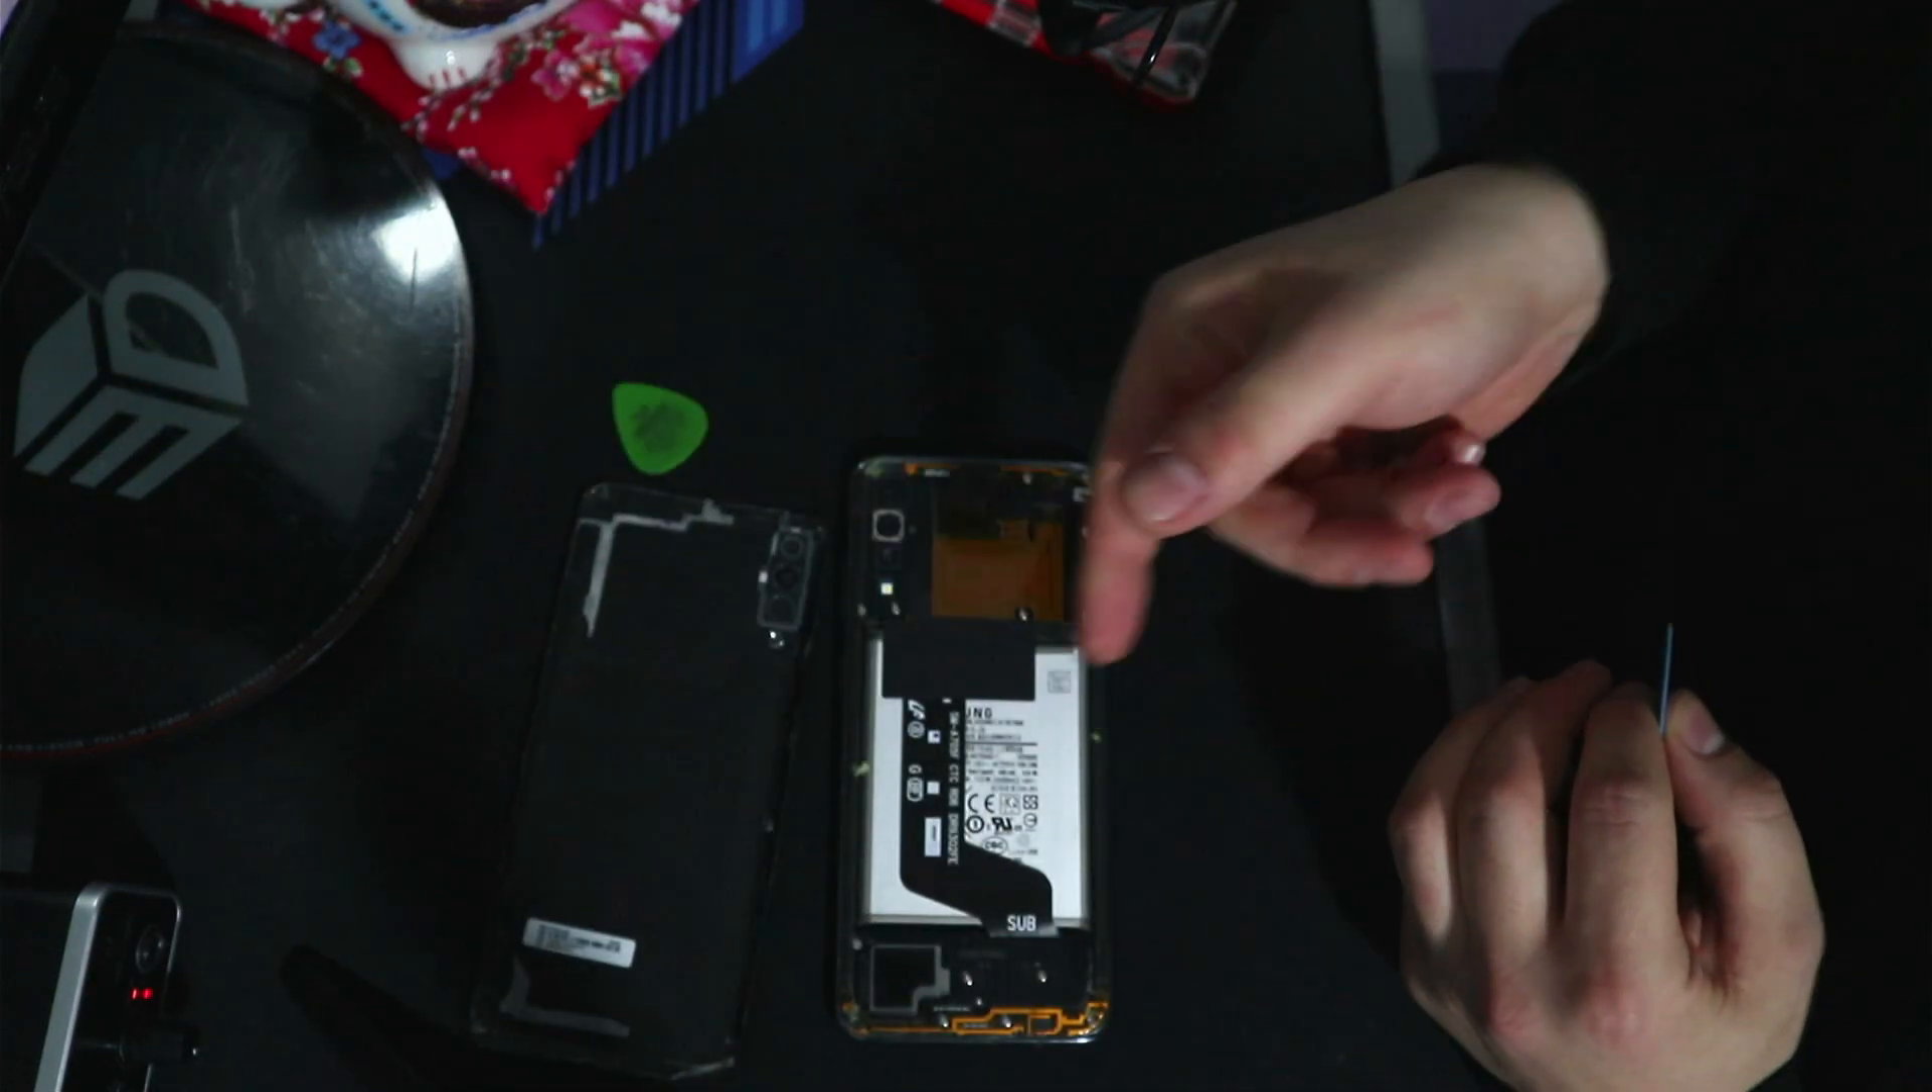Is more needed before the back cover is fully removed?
No.